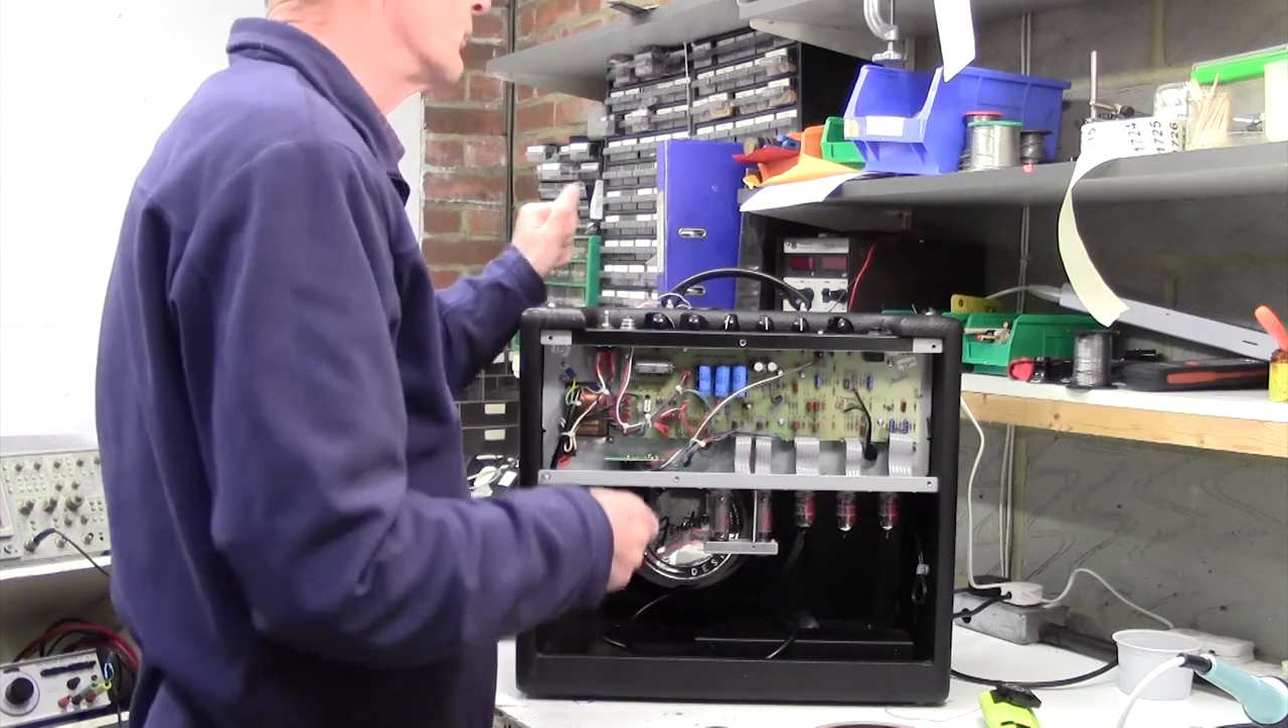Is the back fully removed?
Yes.